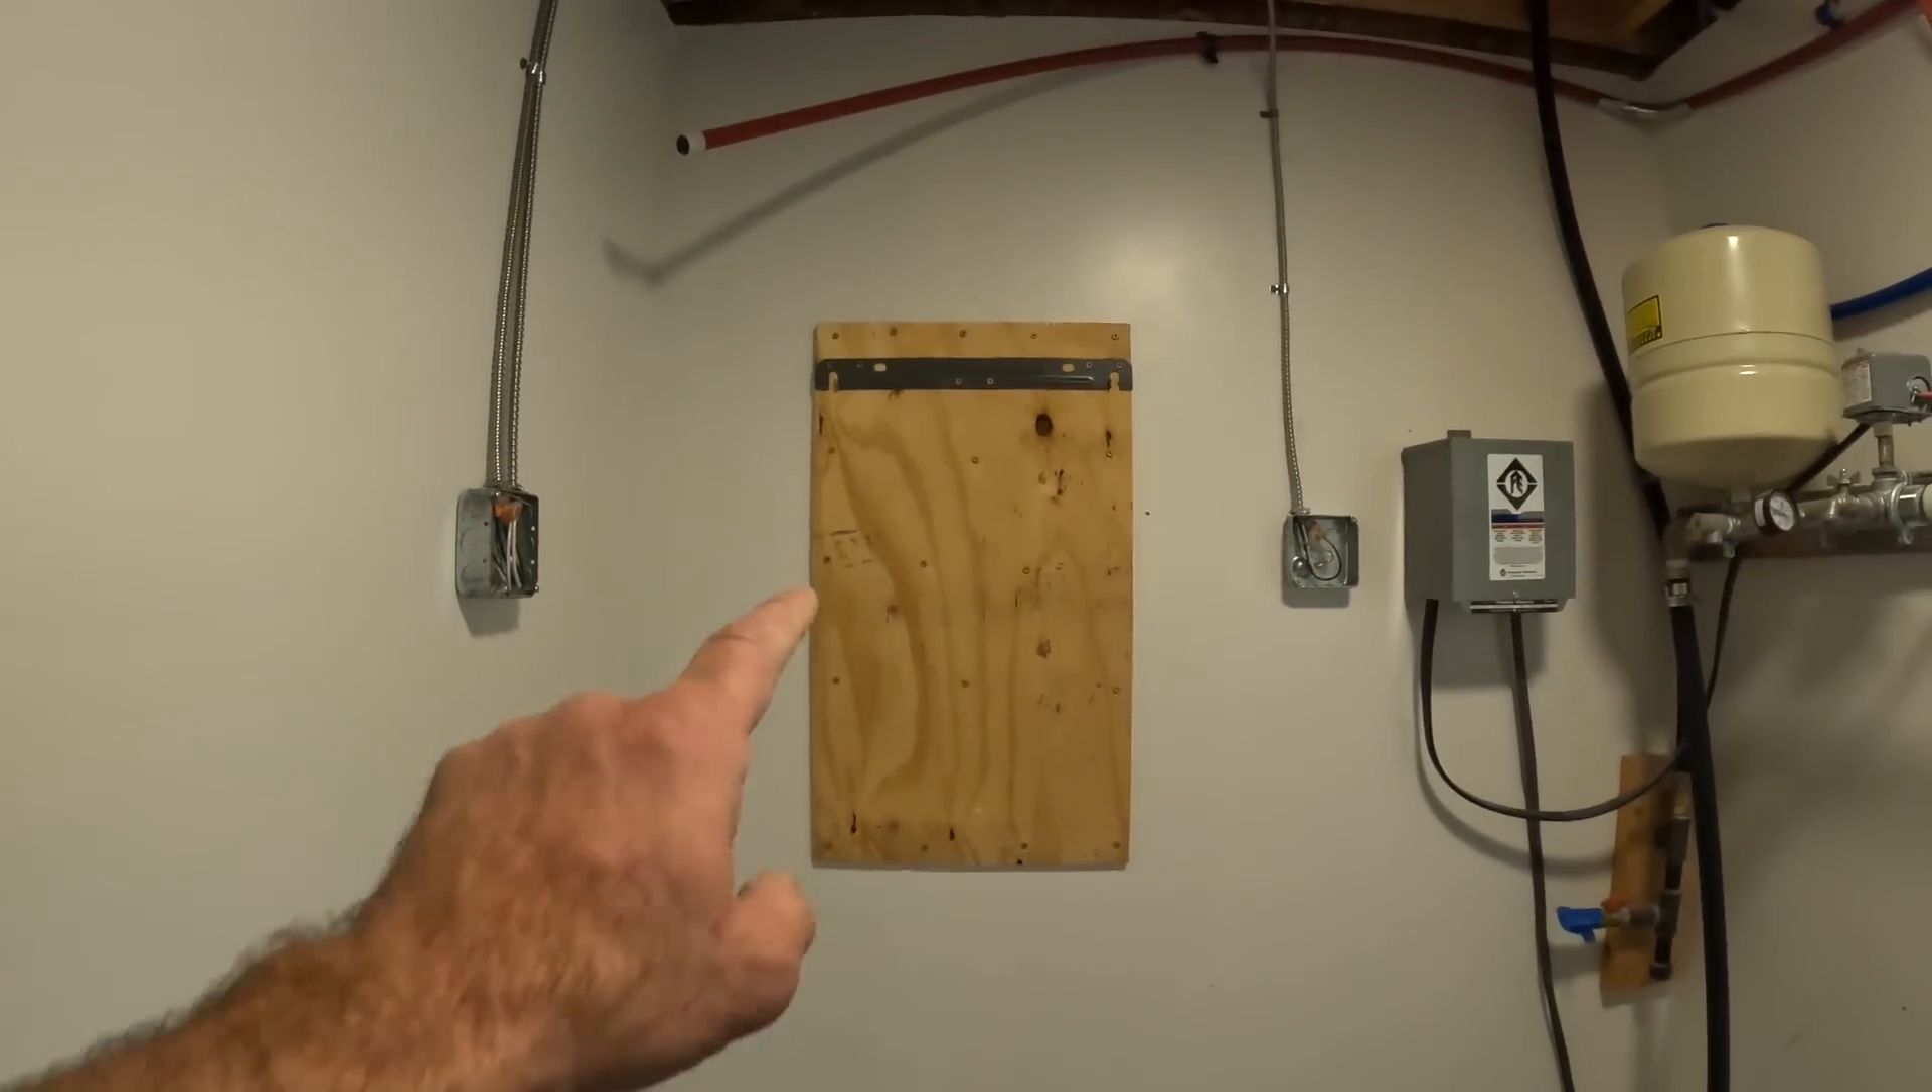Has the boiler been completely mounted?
No.